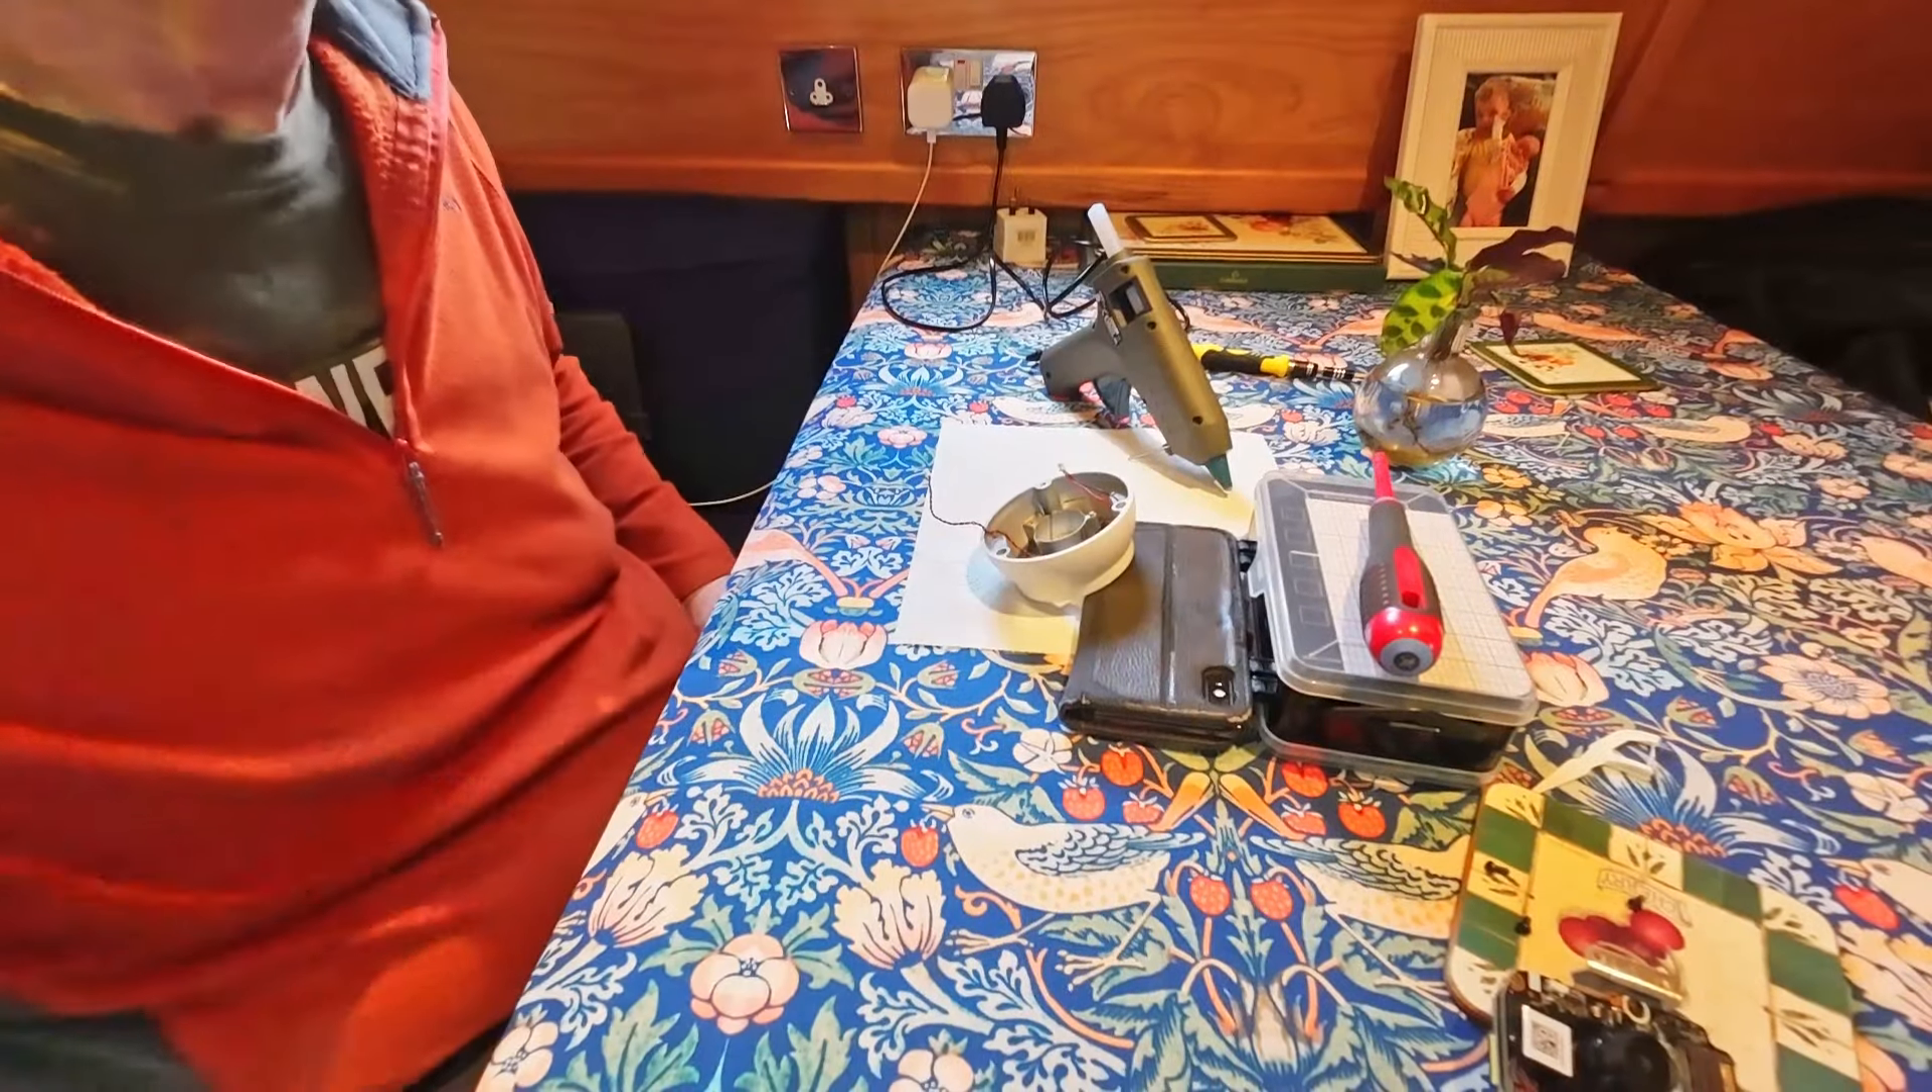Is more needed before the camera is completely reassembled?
Yes.